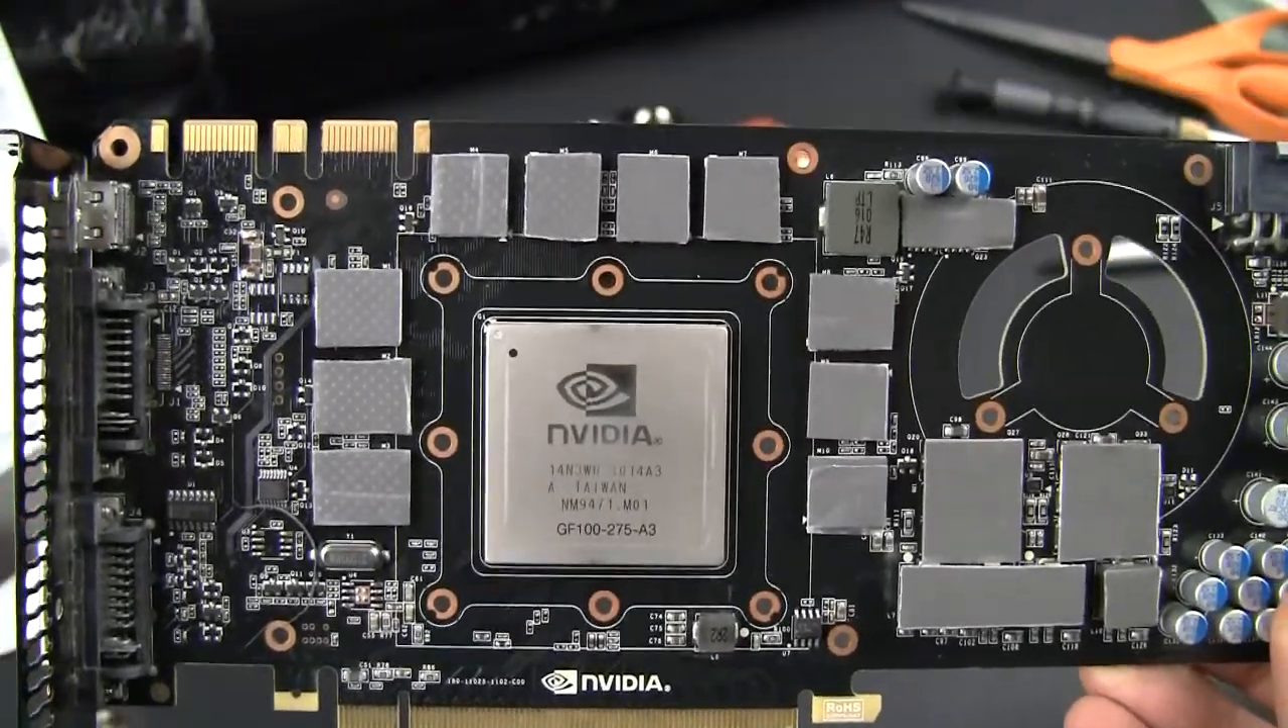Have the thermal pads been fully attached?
Yes.